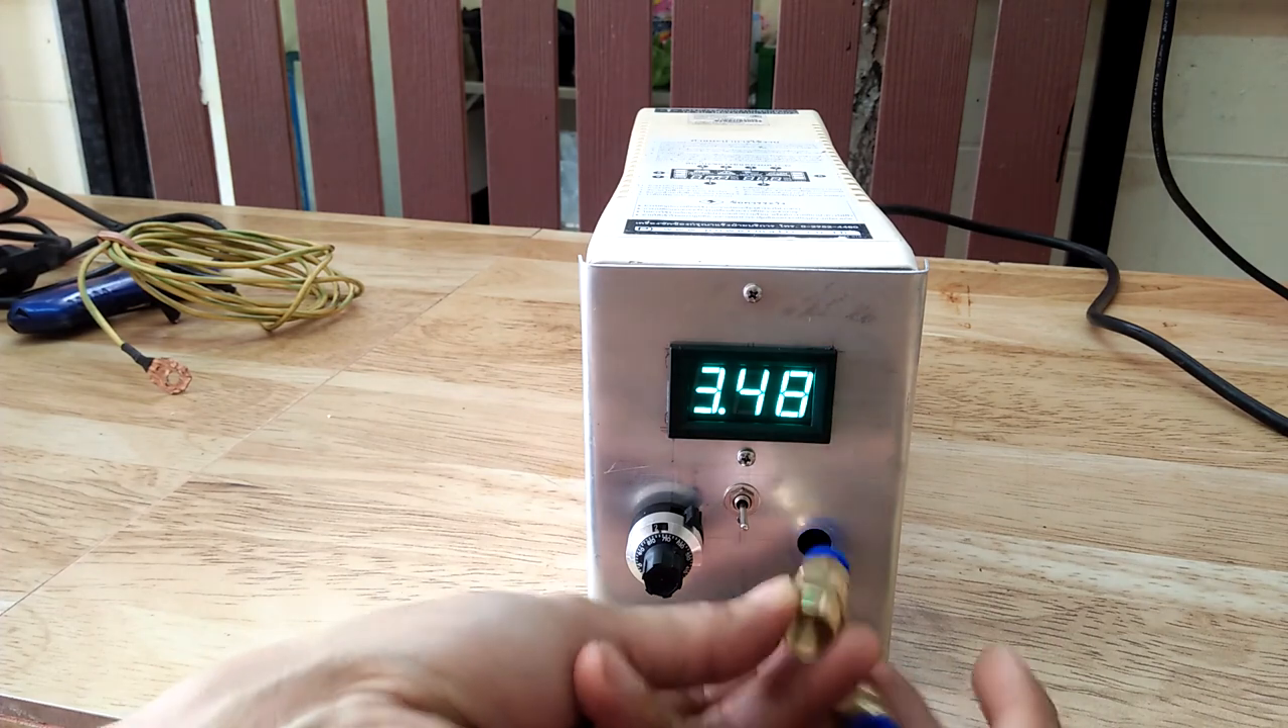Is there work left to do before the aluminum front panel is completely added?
No.